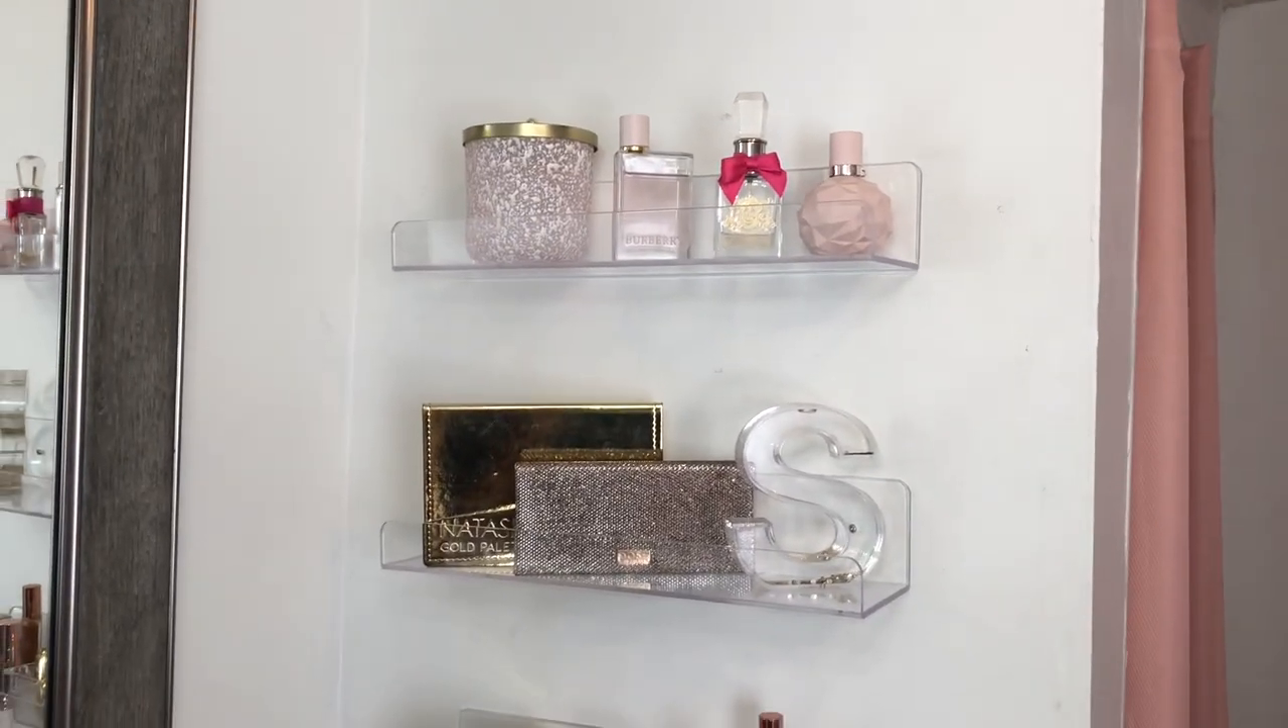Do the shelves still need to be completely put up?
No.